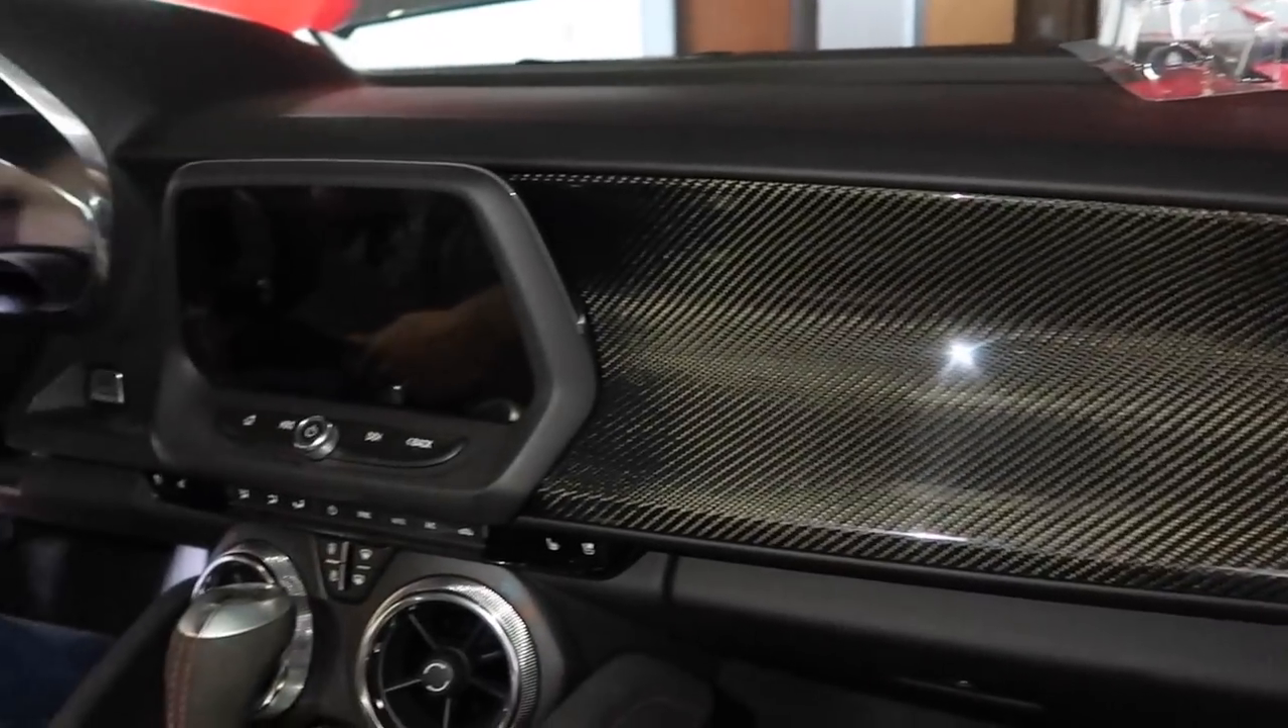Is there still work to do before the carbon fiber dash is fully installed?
No.